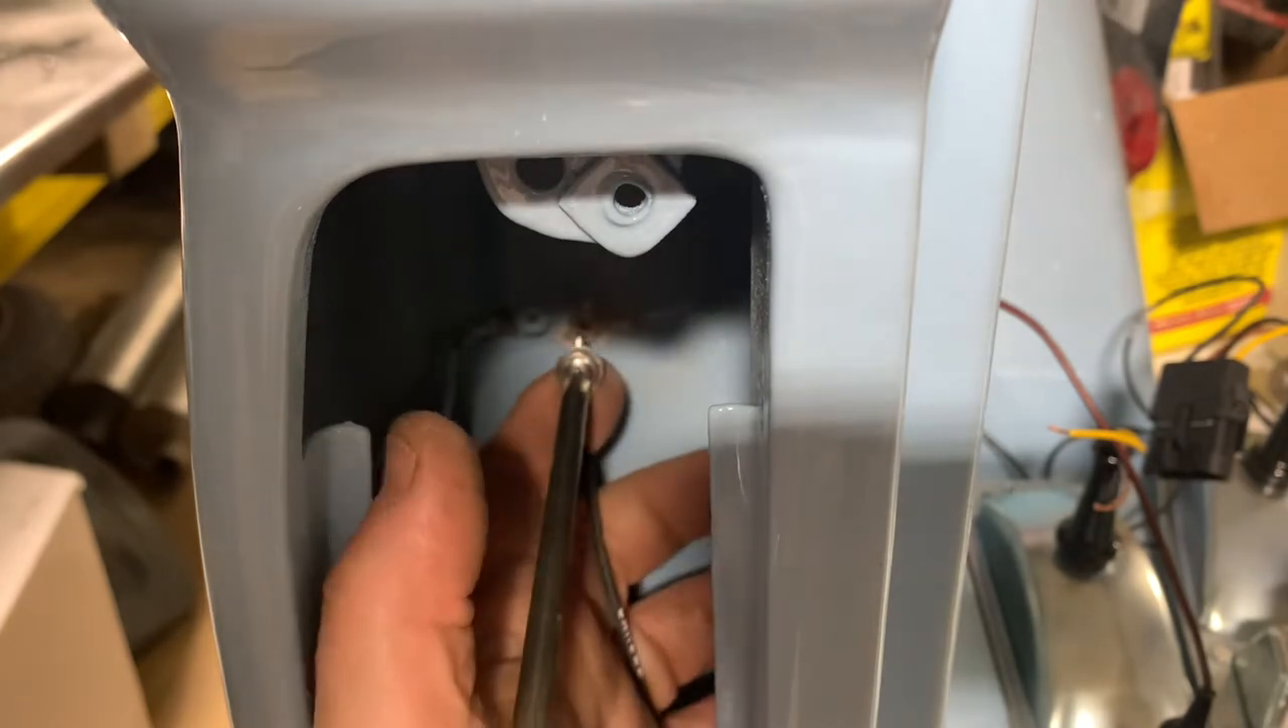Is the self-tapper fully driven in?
No.